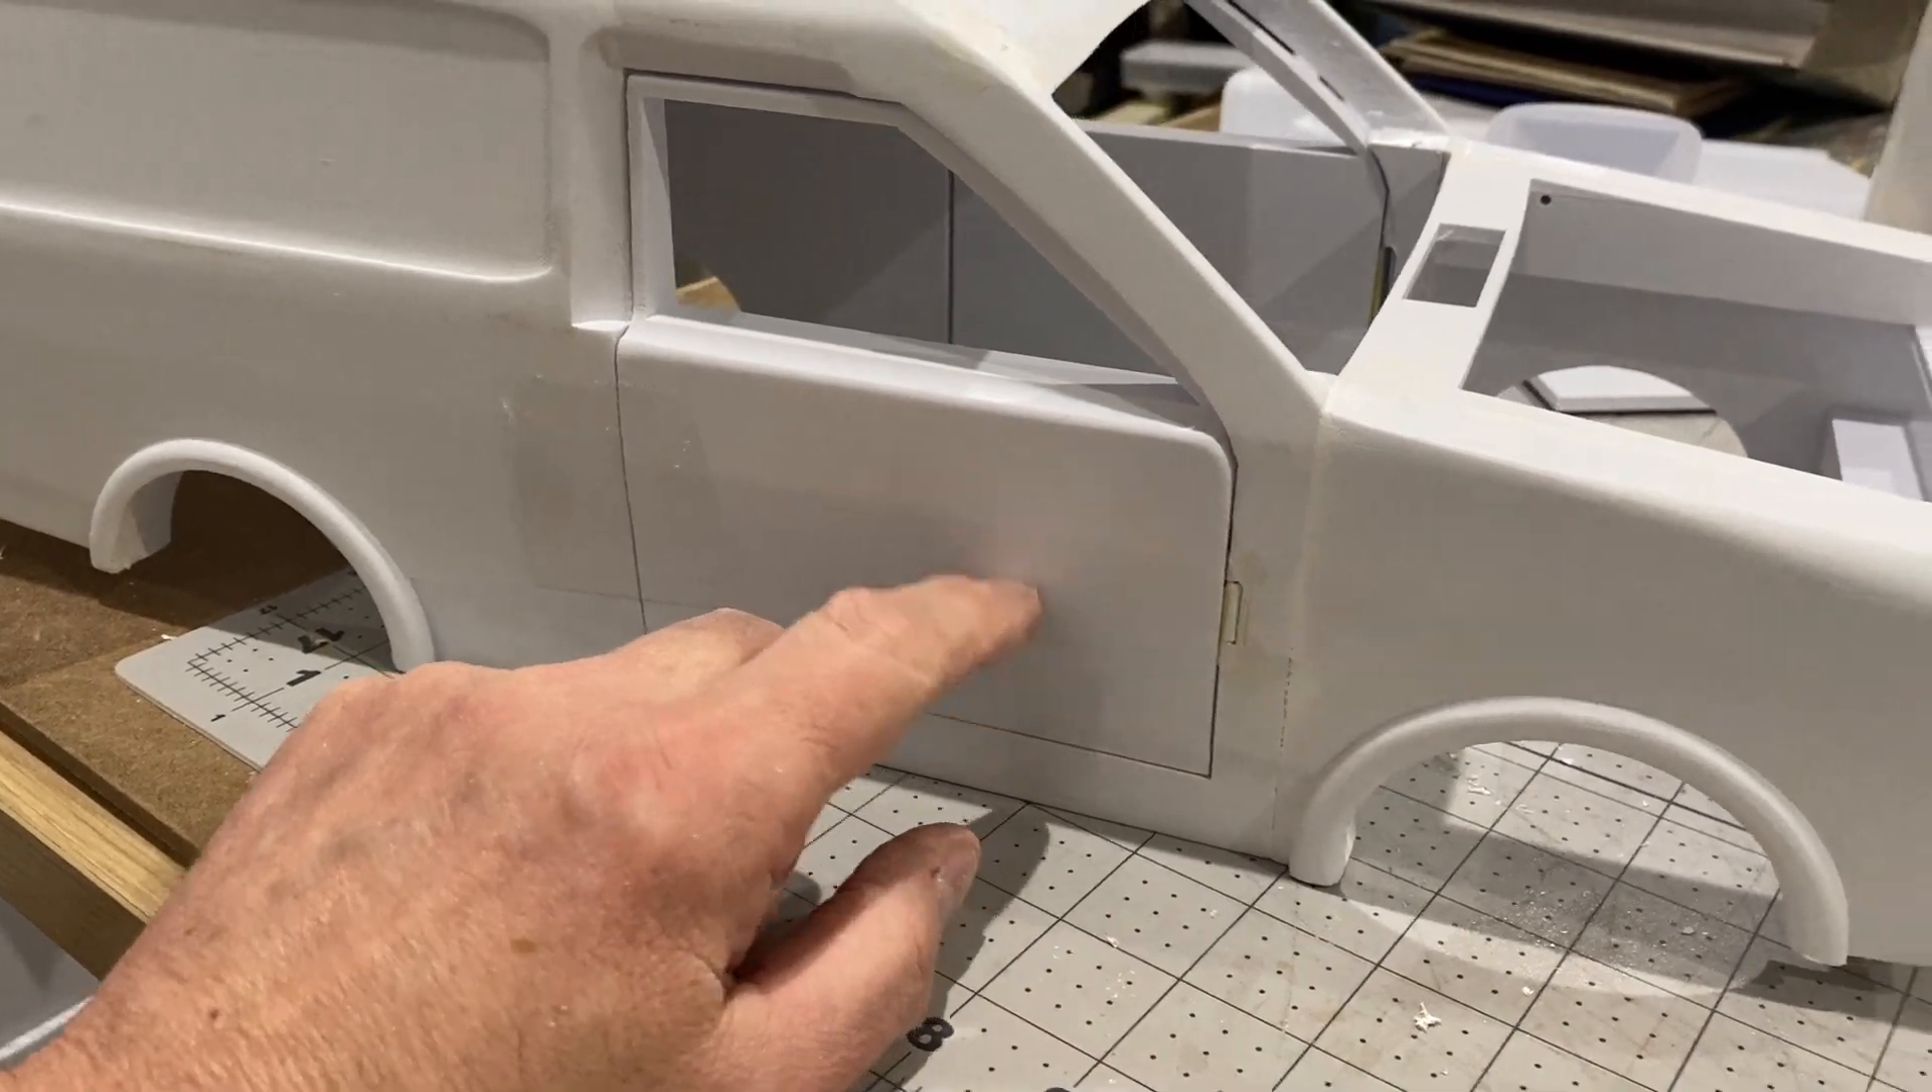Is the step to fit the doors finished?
Yes.